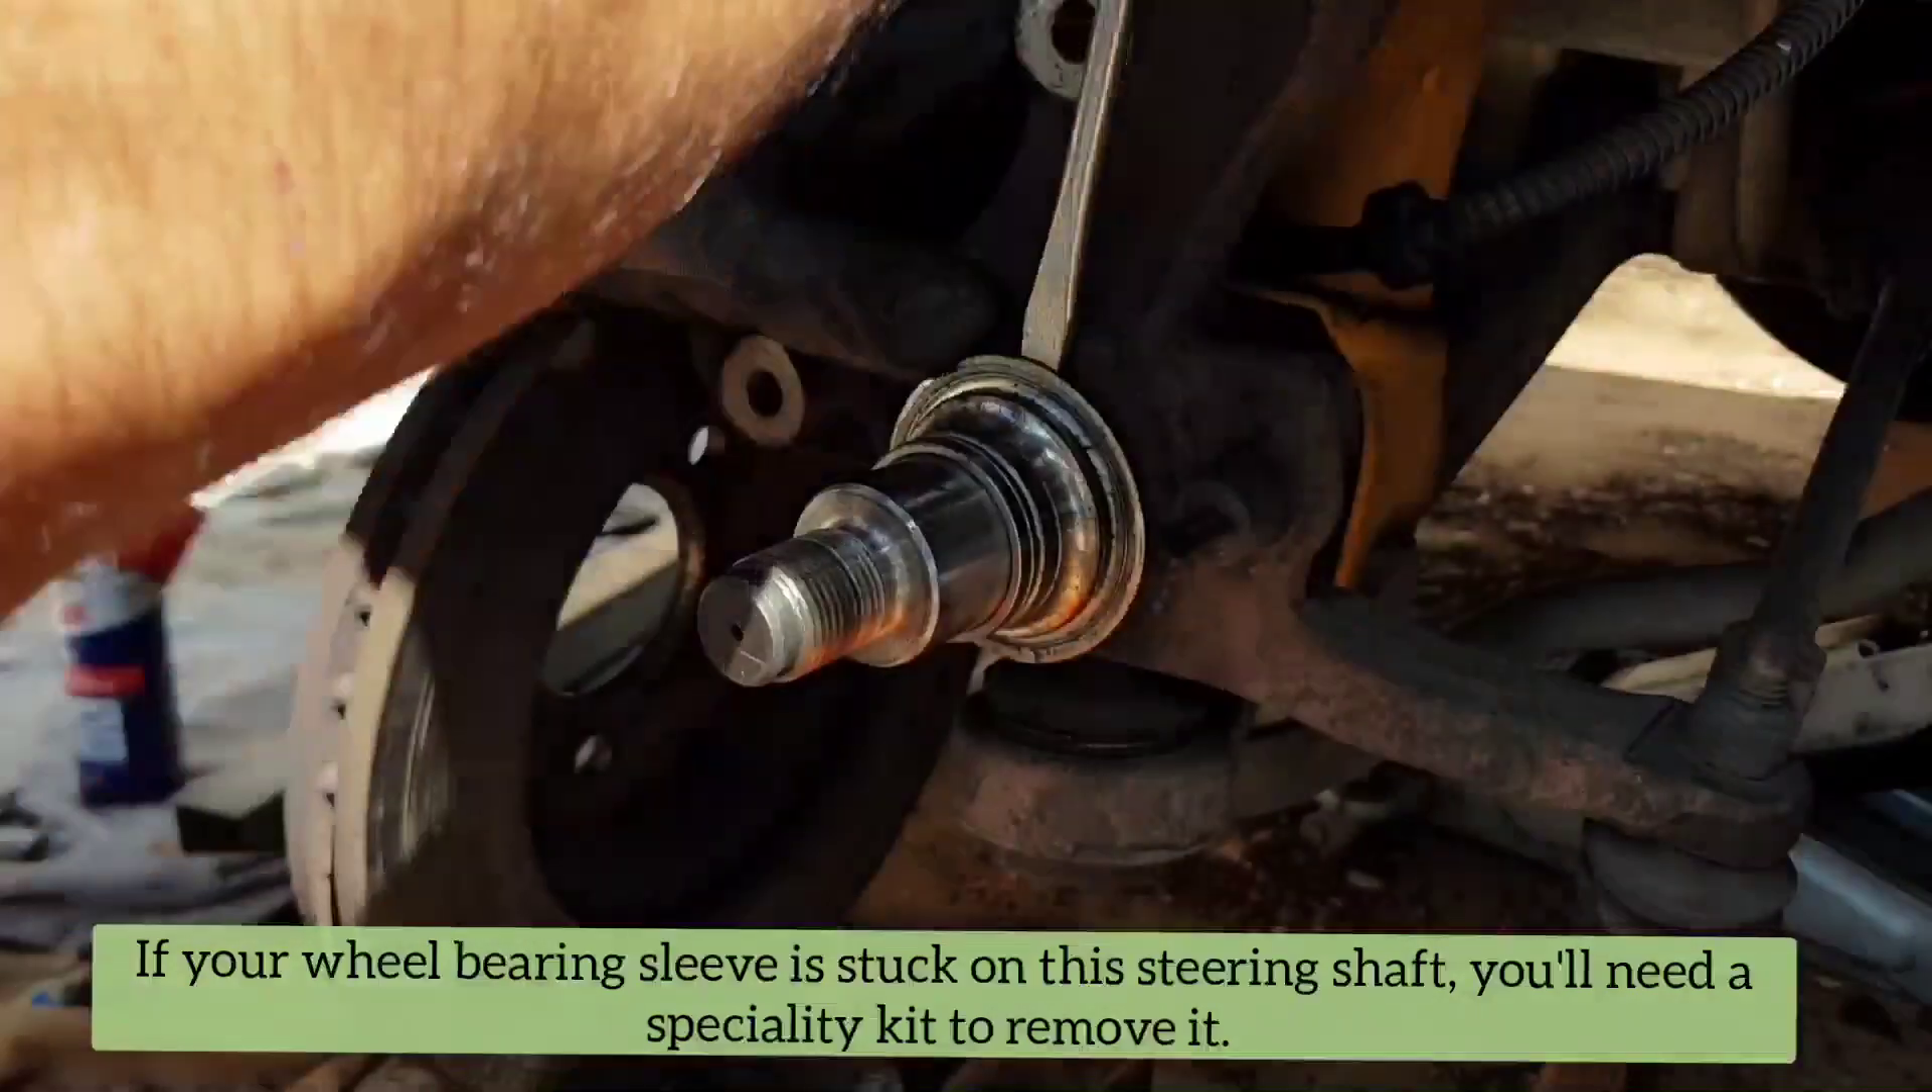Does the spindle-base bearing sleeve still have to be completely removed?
Yes.